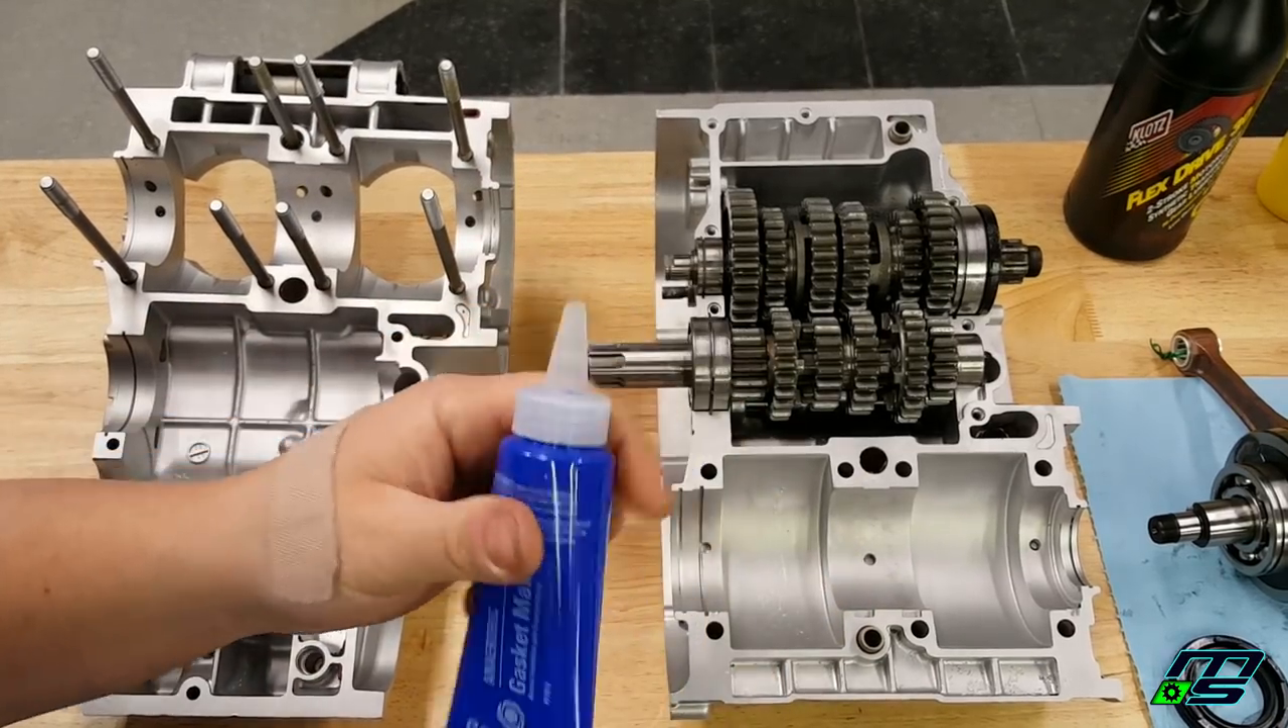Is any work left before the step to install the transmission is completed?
No.